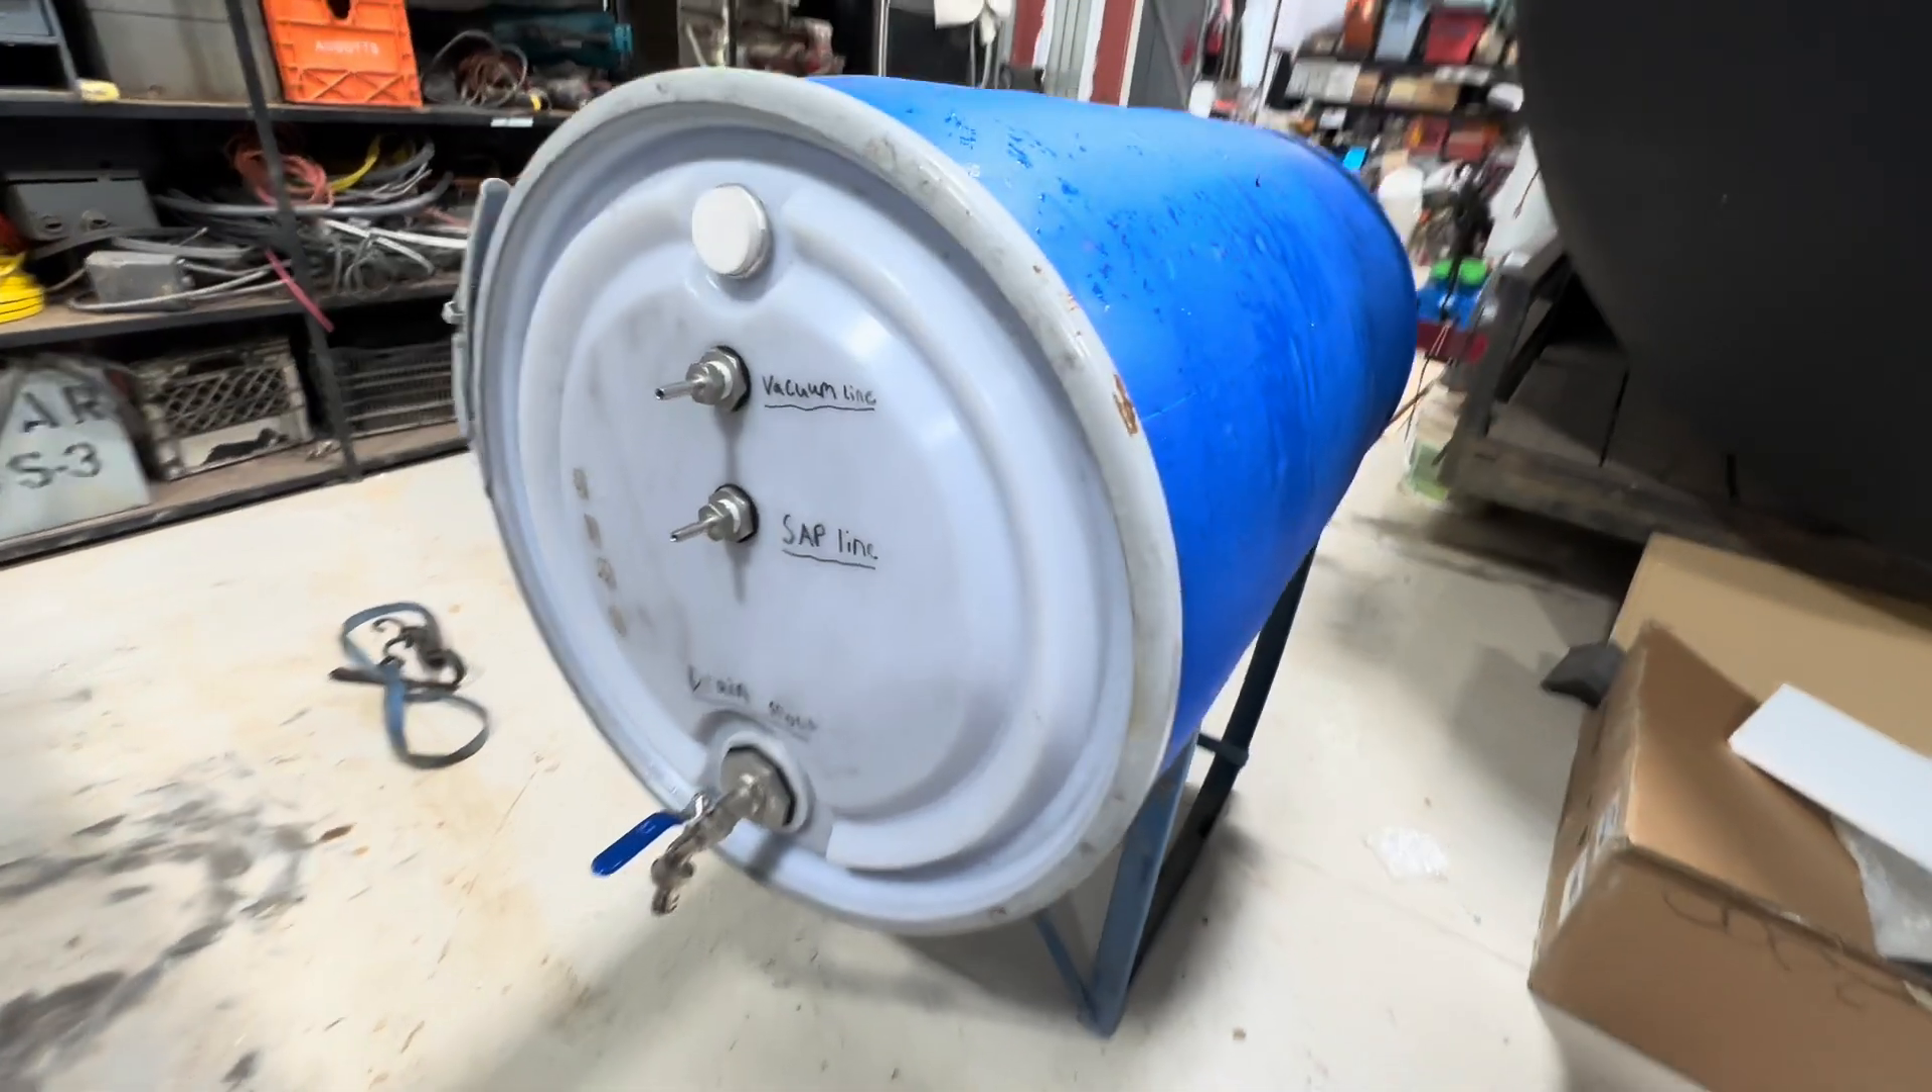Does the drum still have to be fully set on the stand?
No.